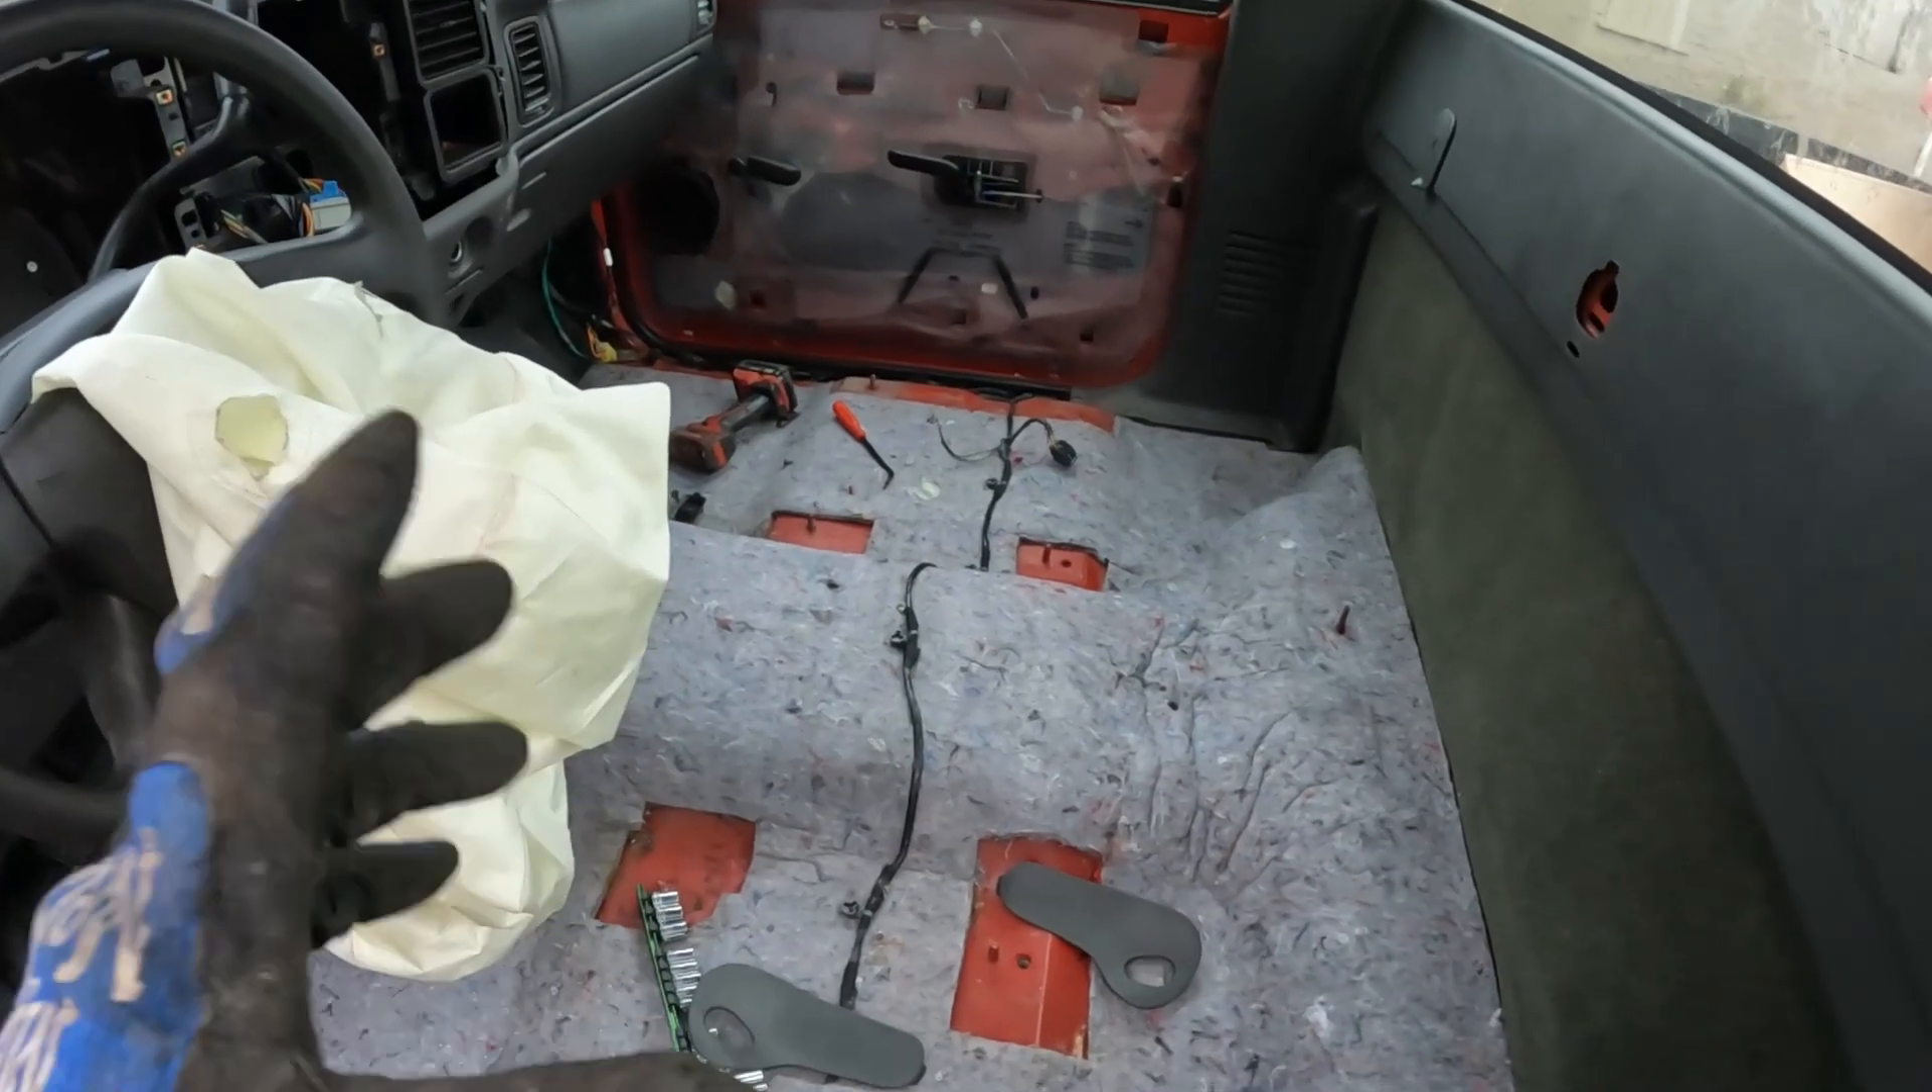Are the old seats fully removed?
Yes.